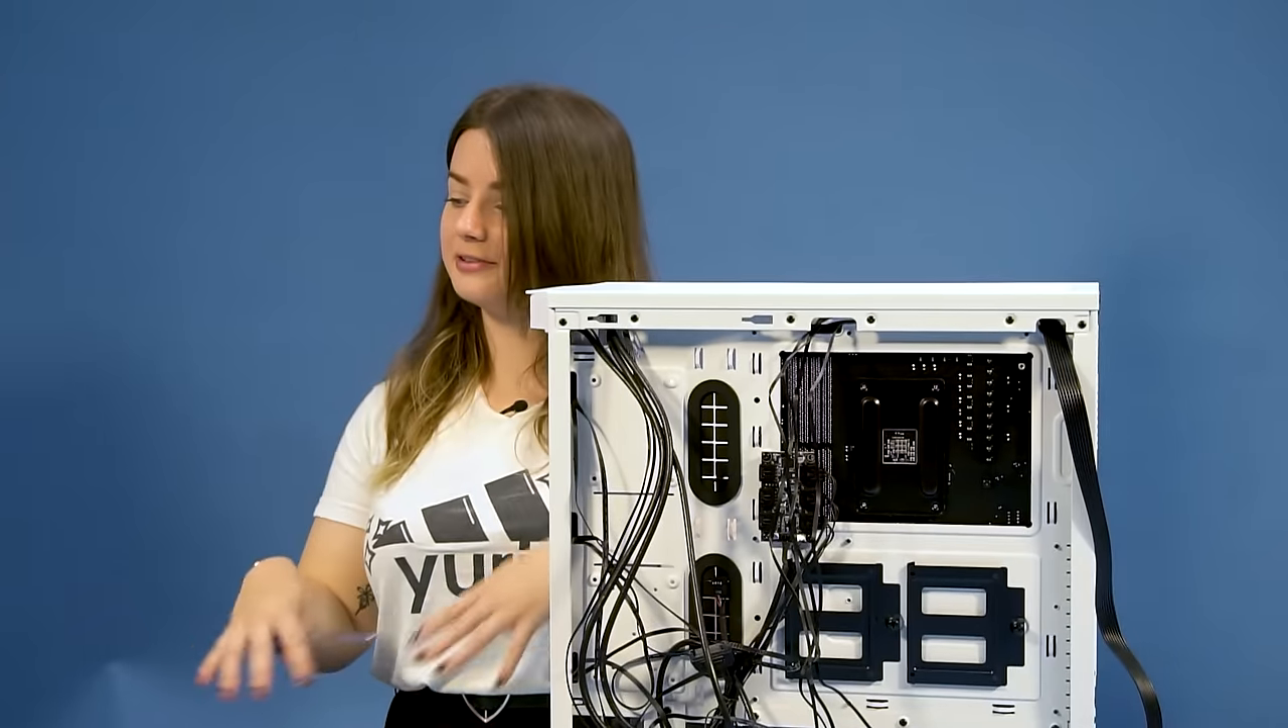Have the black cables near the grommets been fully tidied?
No.